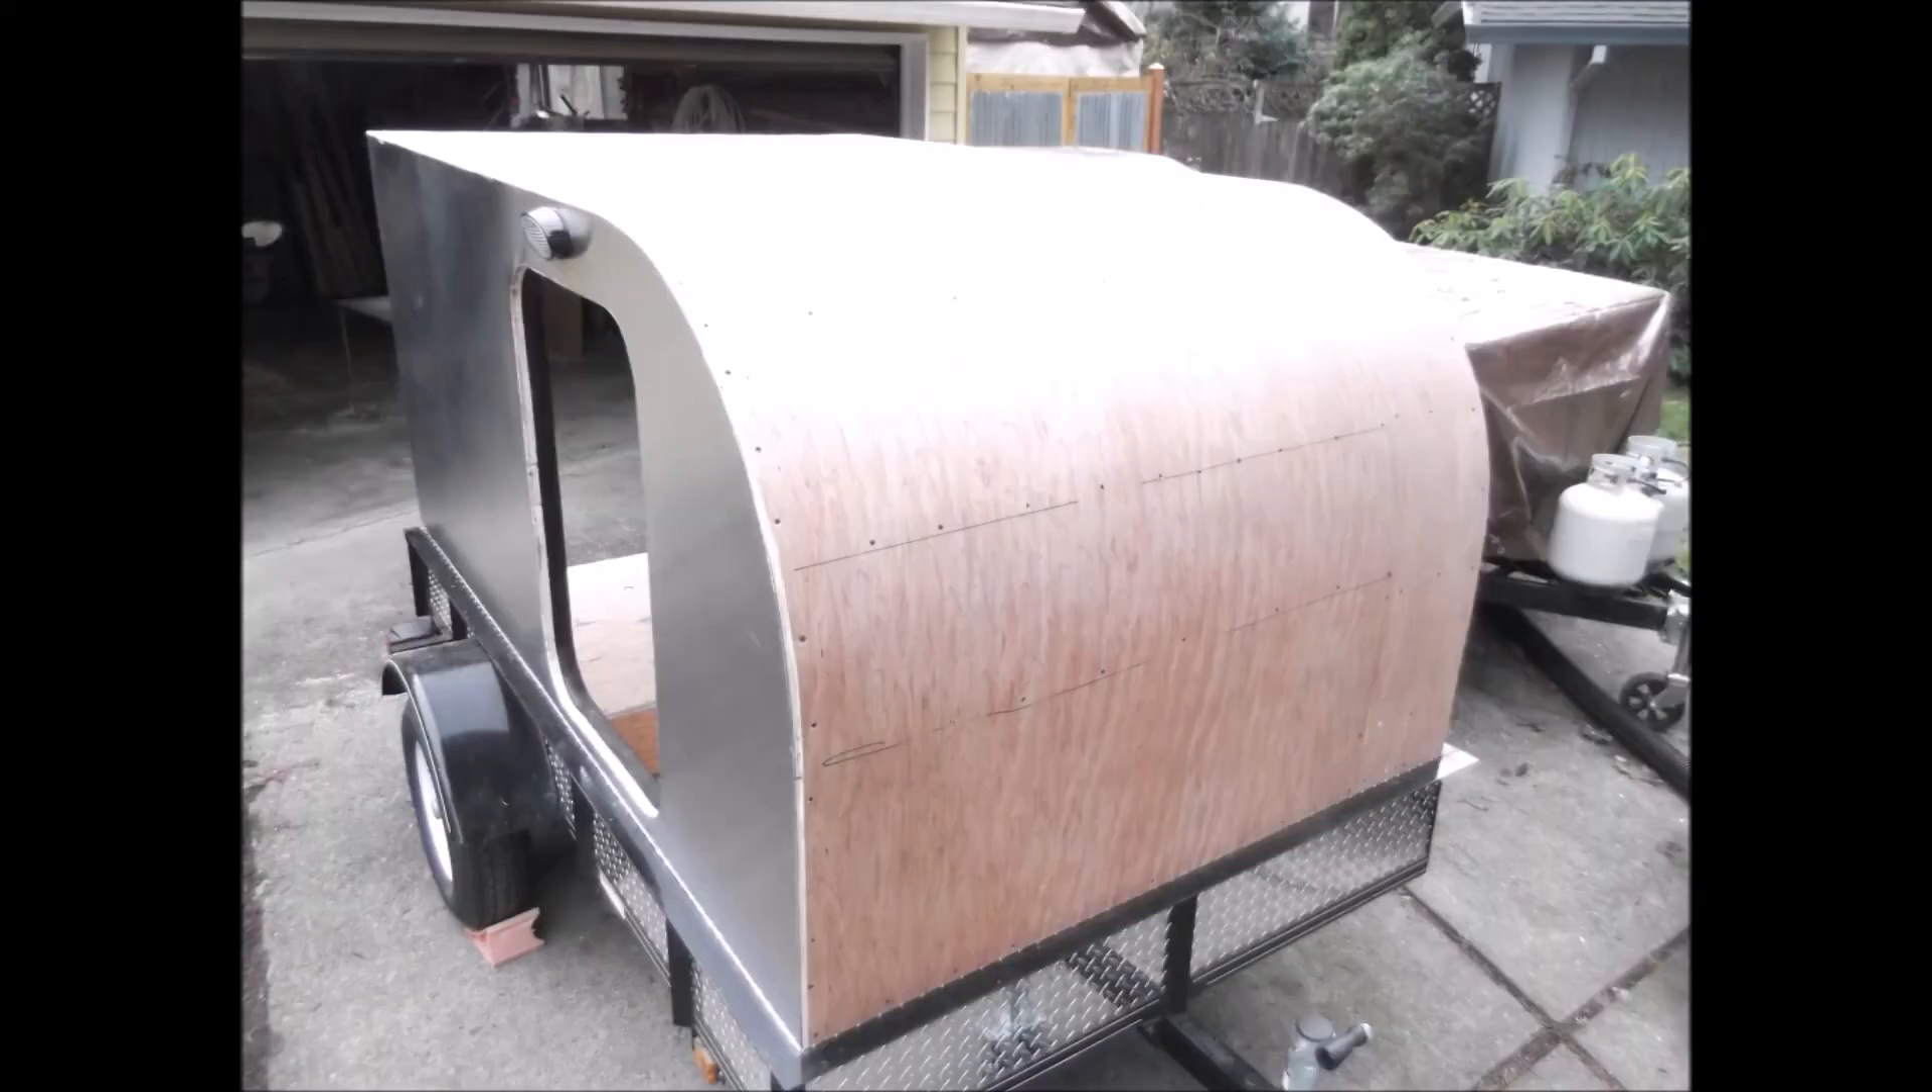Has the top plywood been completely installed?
Yes.